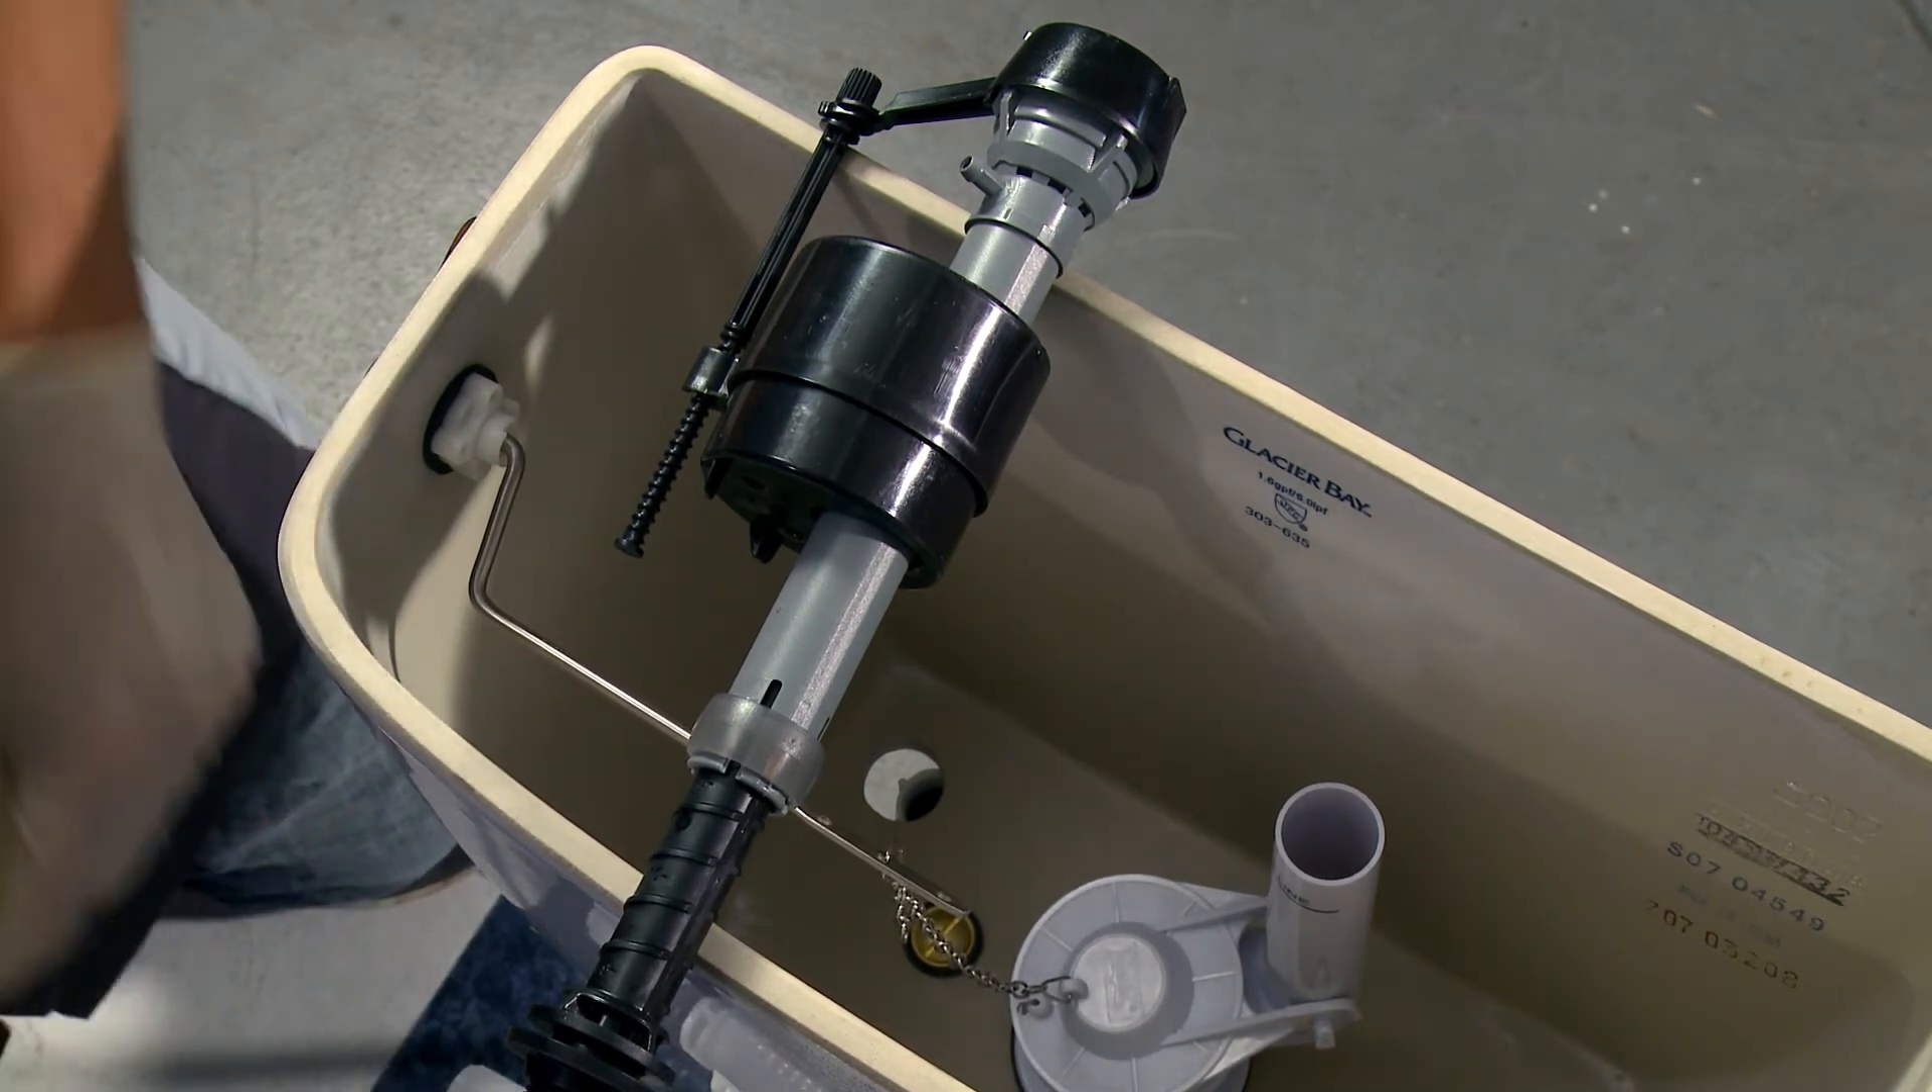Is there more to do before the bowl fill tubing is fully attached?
Yes.